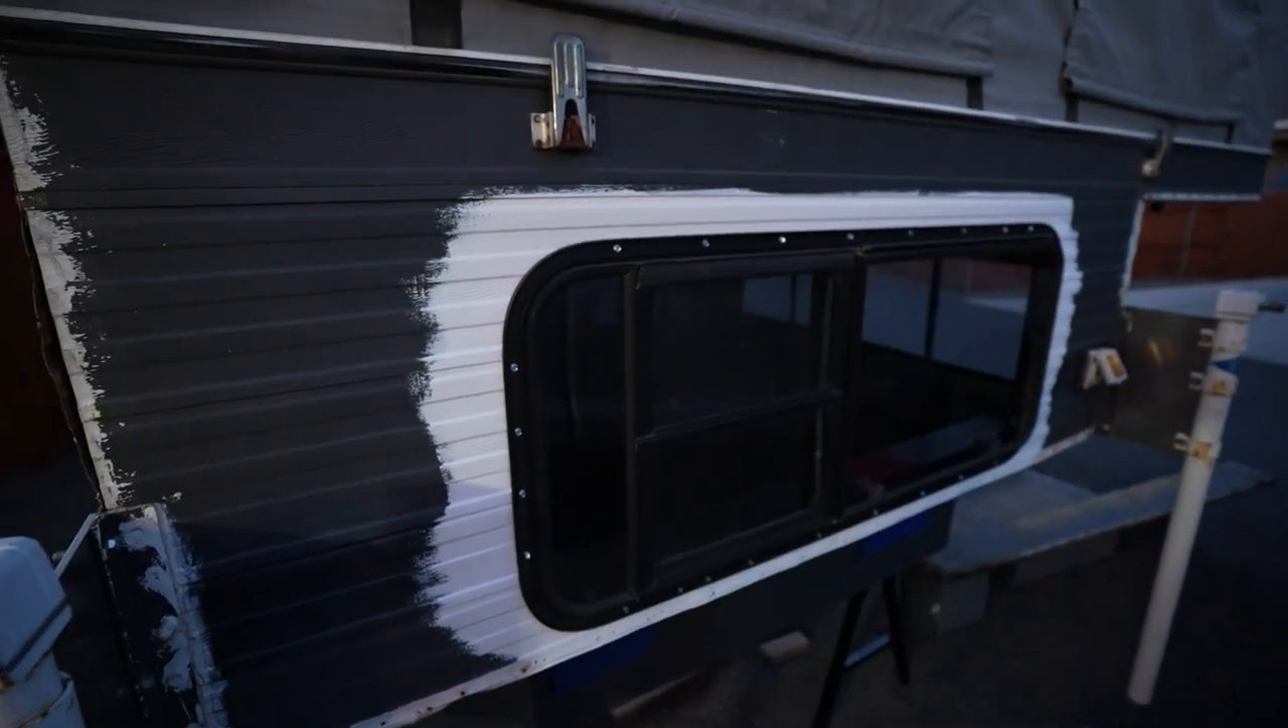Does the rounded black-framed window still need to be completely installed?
No.